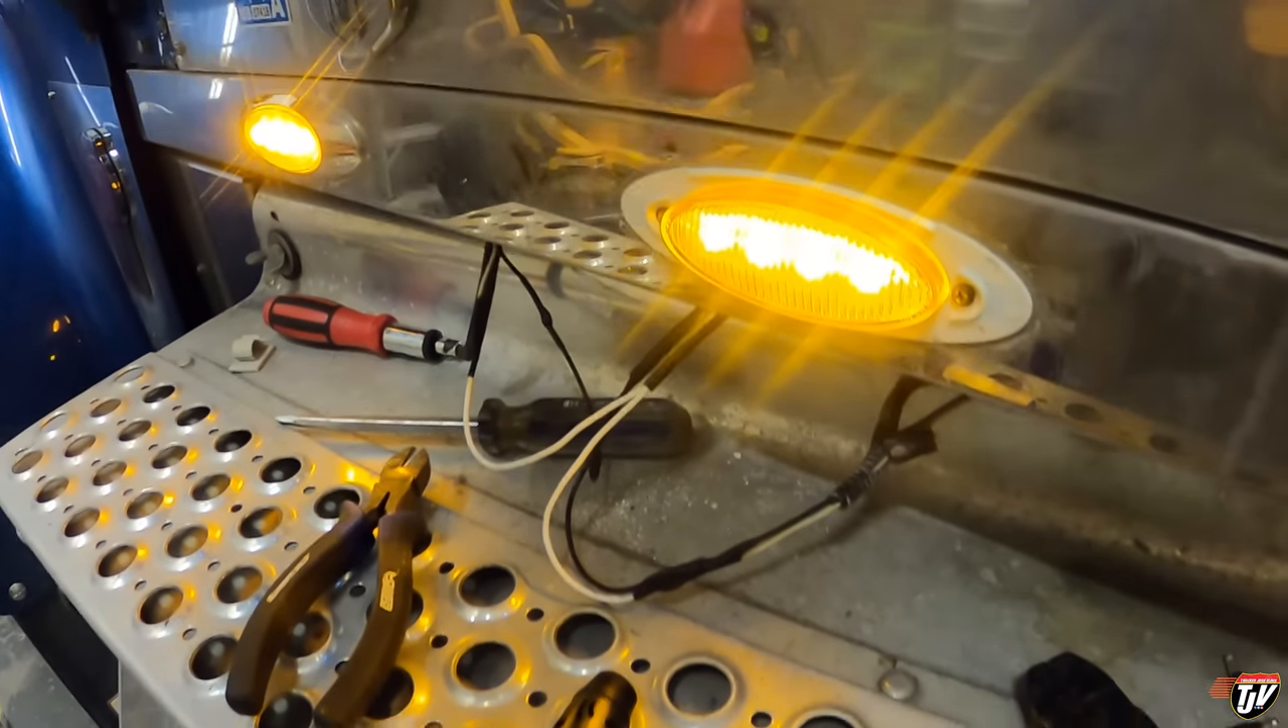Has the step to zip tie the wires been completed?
No.